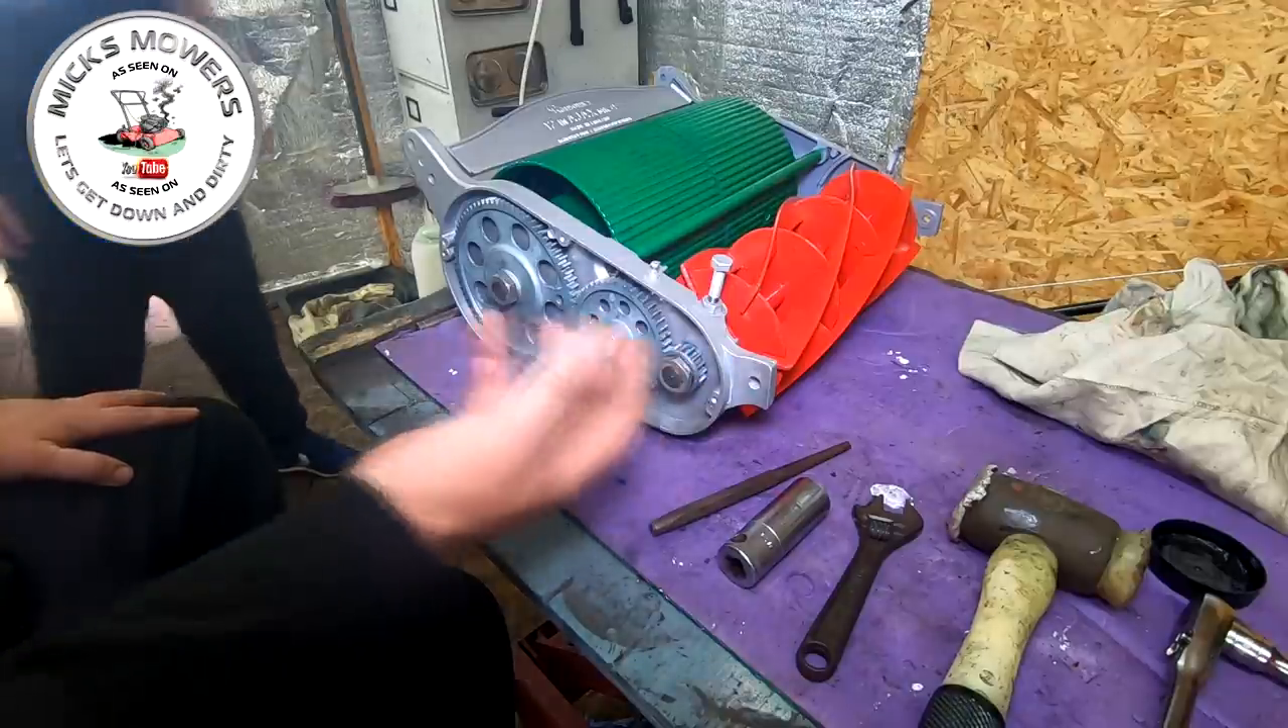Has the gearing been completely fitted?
Yes.